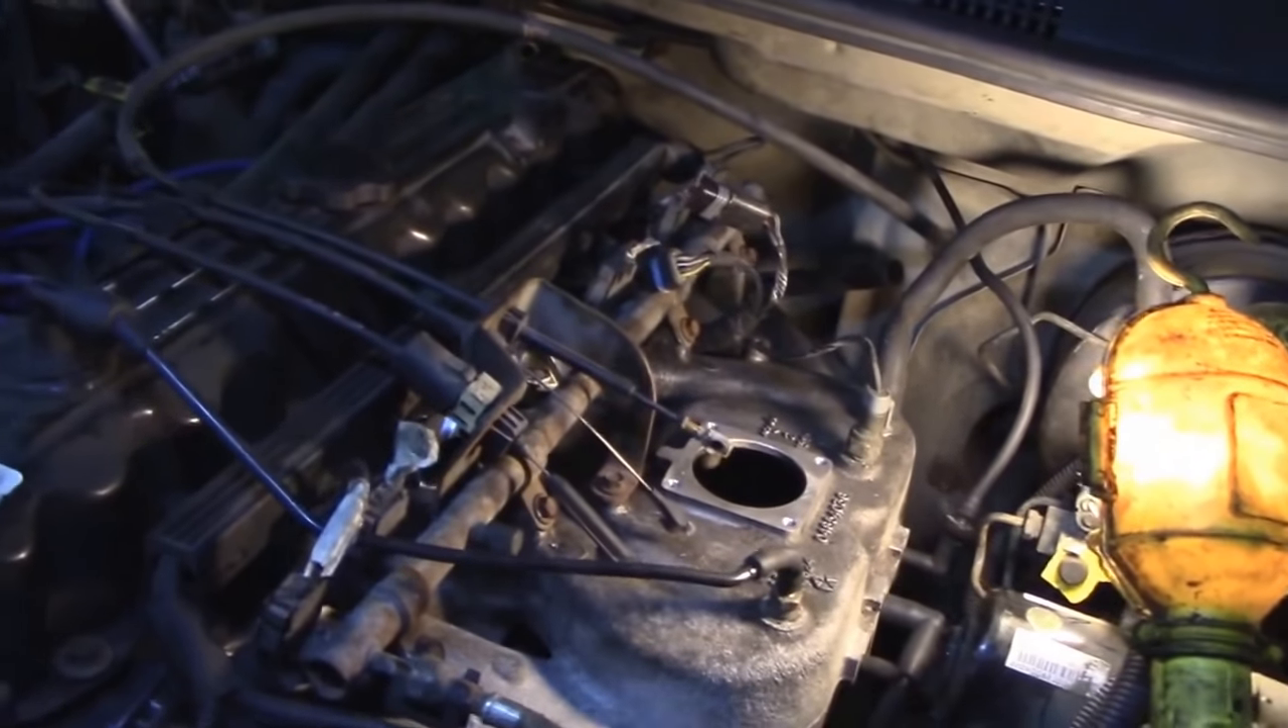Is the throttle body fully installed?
No.